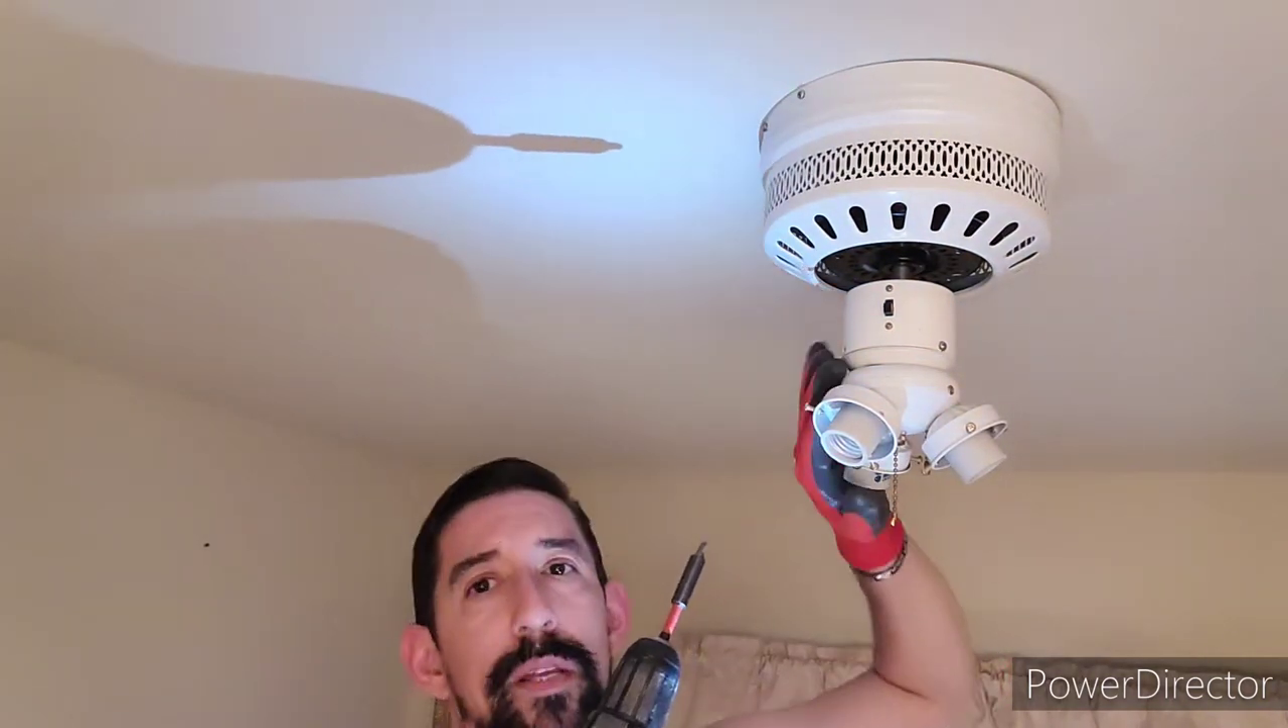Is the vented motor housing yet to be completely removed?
Yes.